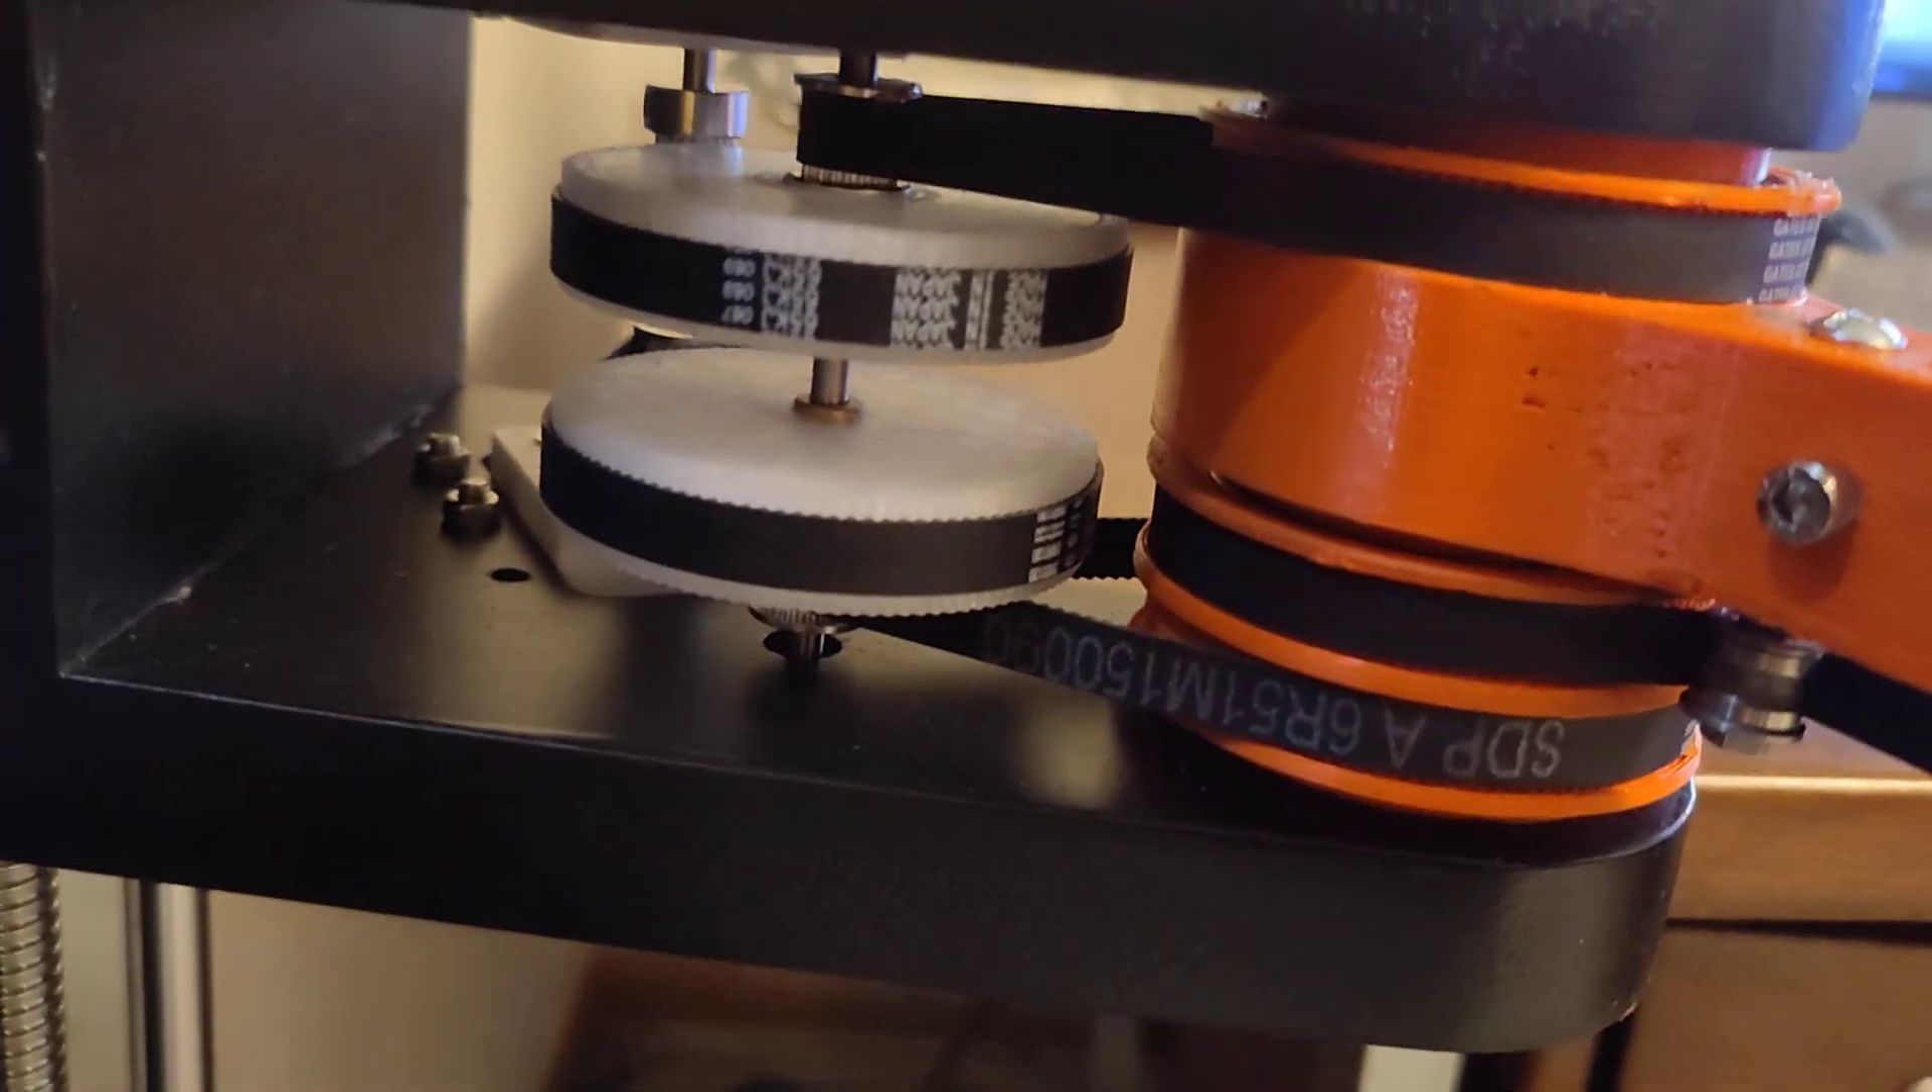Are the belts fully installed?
Yes.